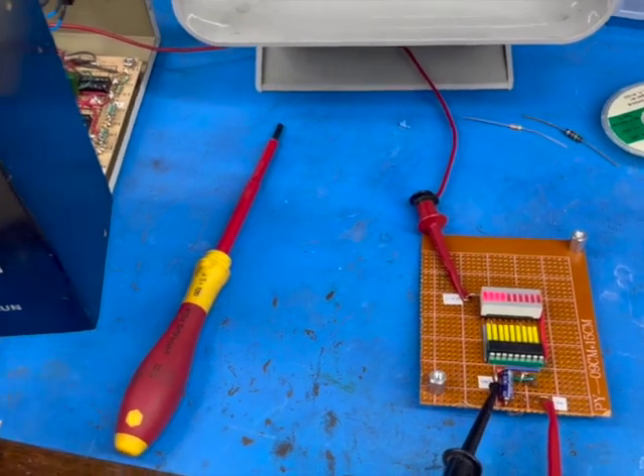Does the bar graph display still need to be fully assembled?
No.